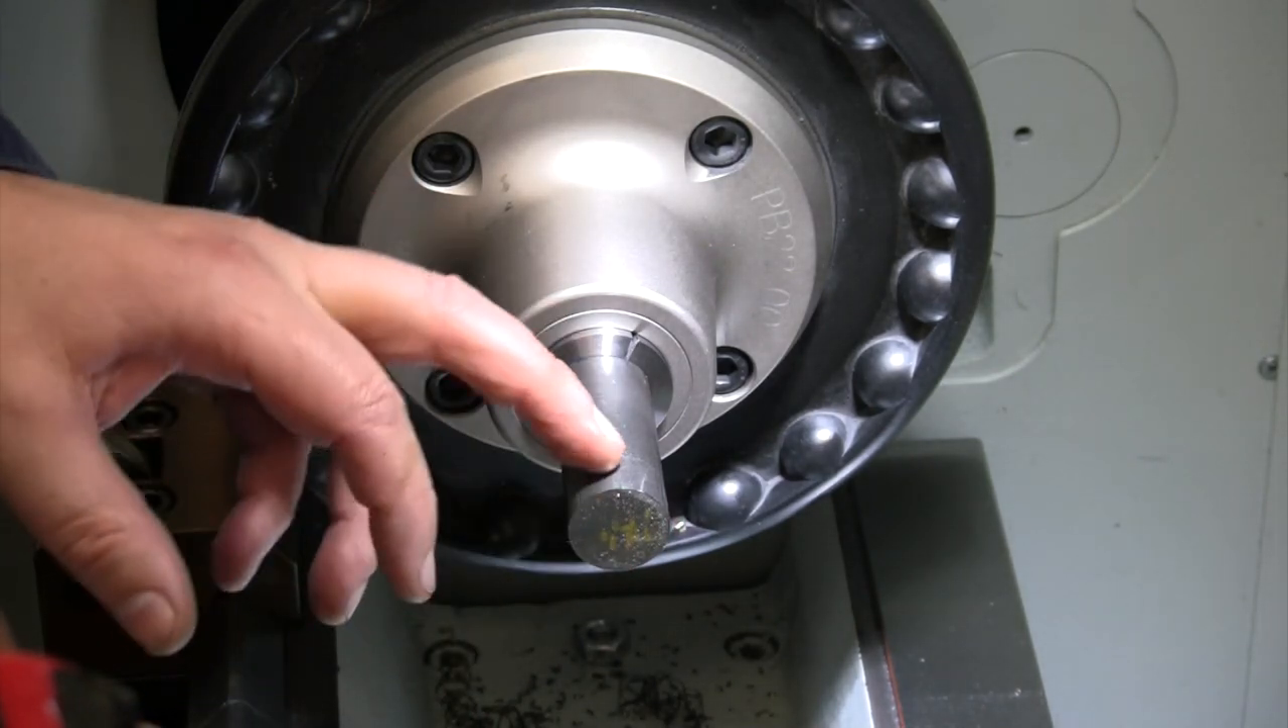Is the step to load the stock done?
Yes.